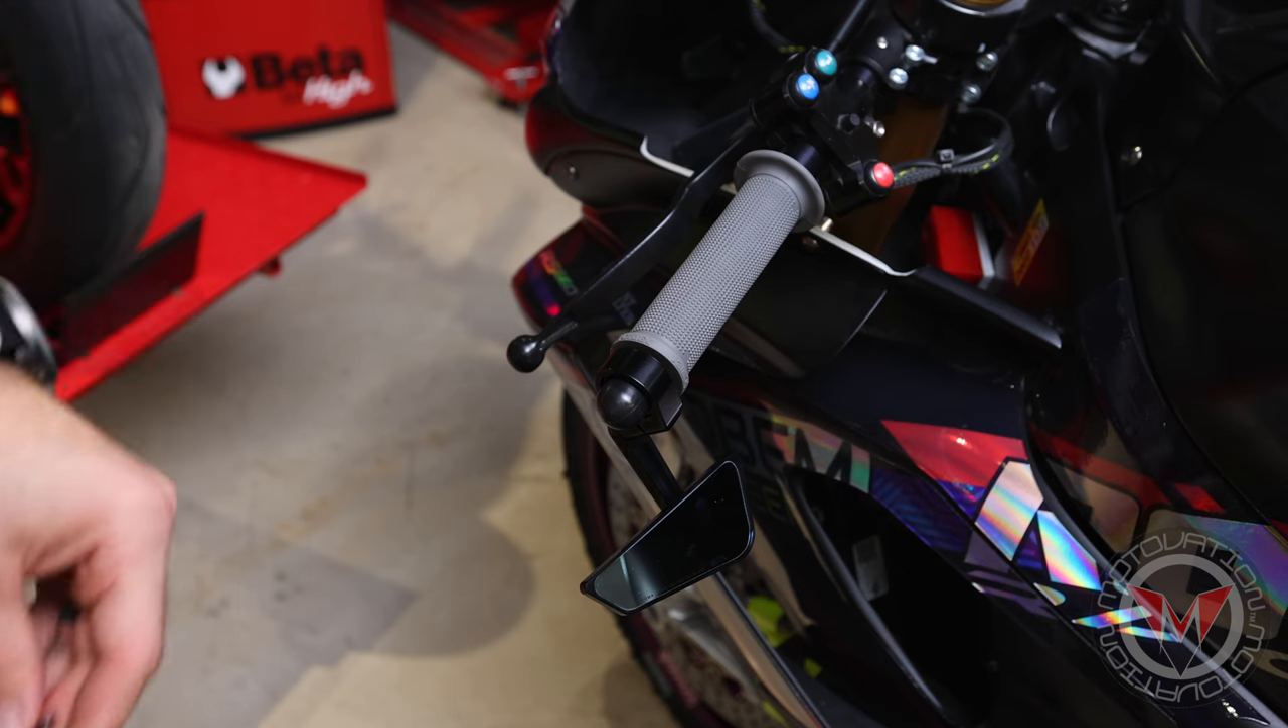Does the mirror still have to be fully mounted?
No.